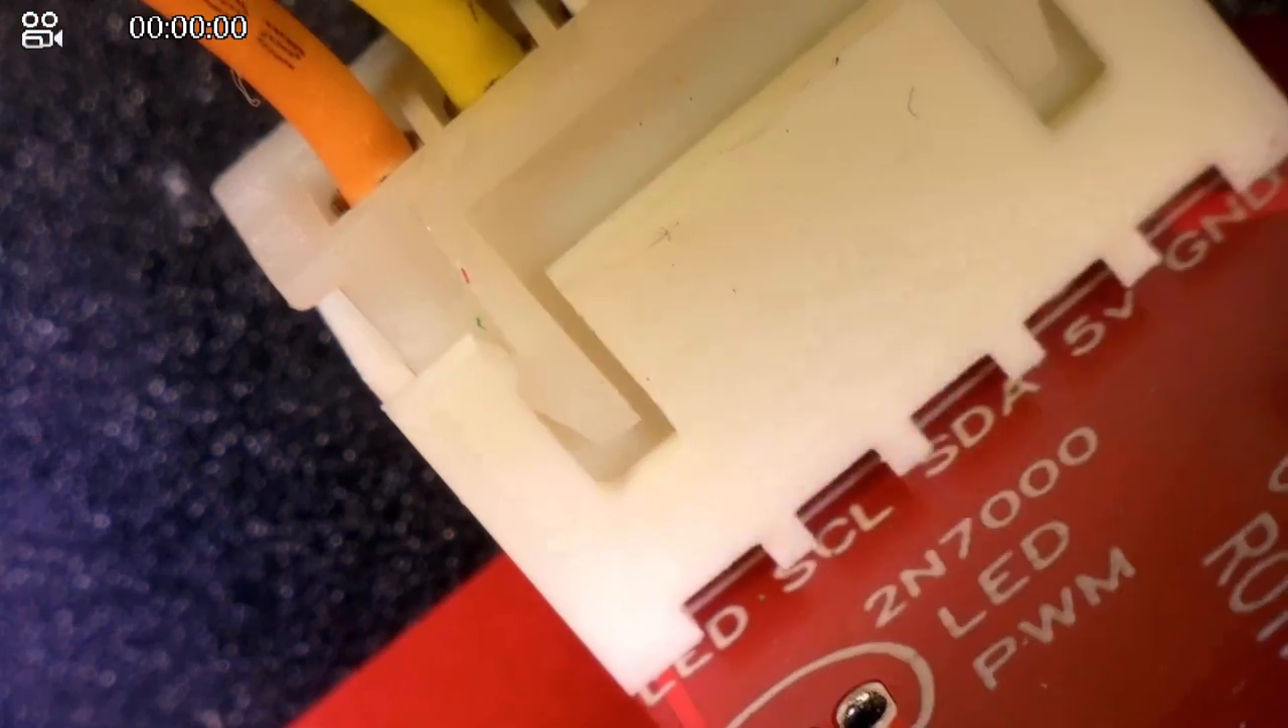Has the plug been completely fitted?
Yes.